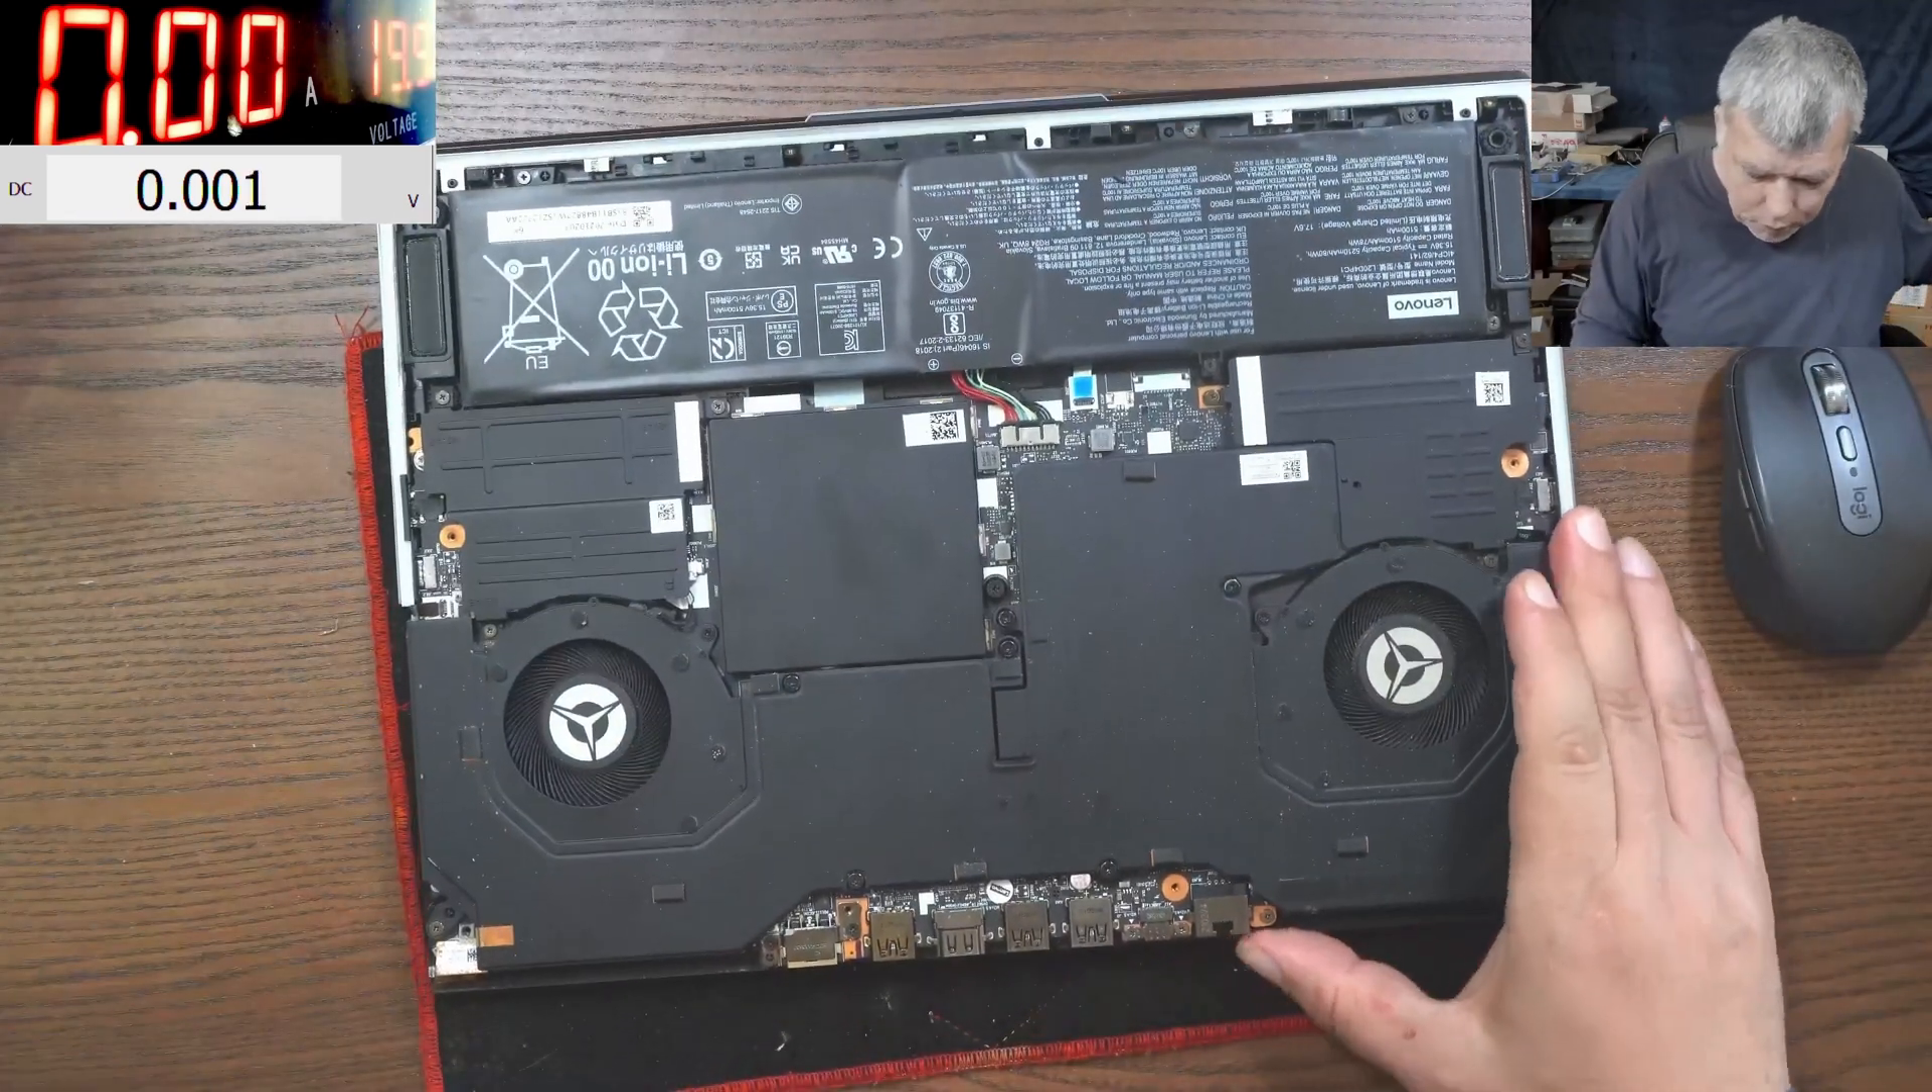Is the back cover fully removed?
Yes.